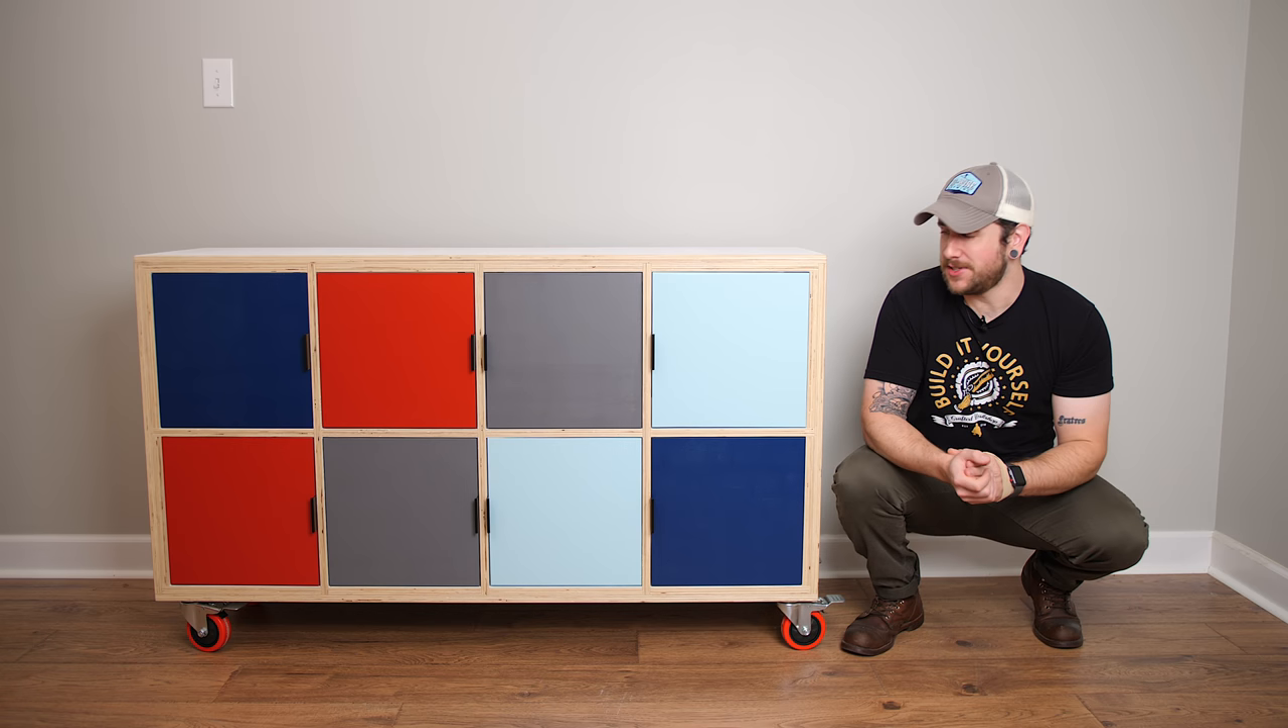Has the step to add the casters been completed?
Yes.